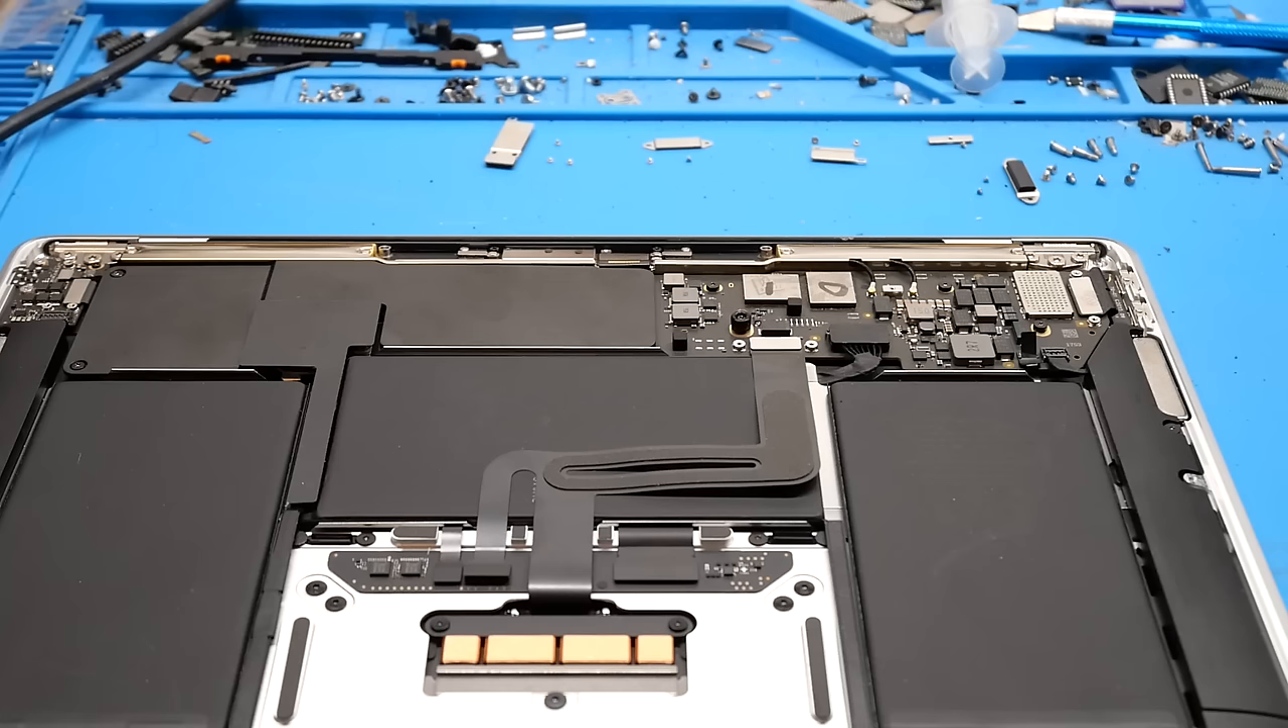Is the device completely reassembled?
No.